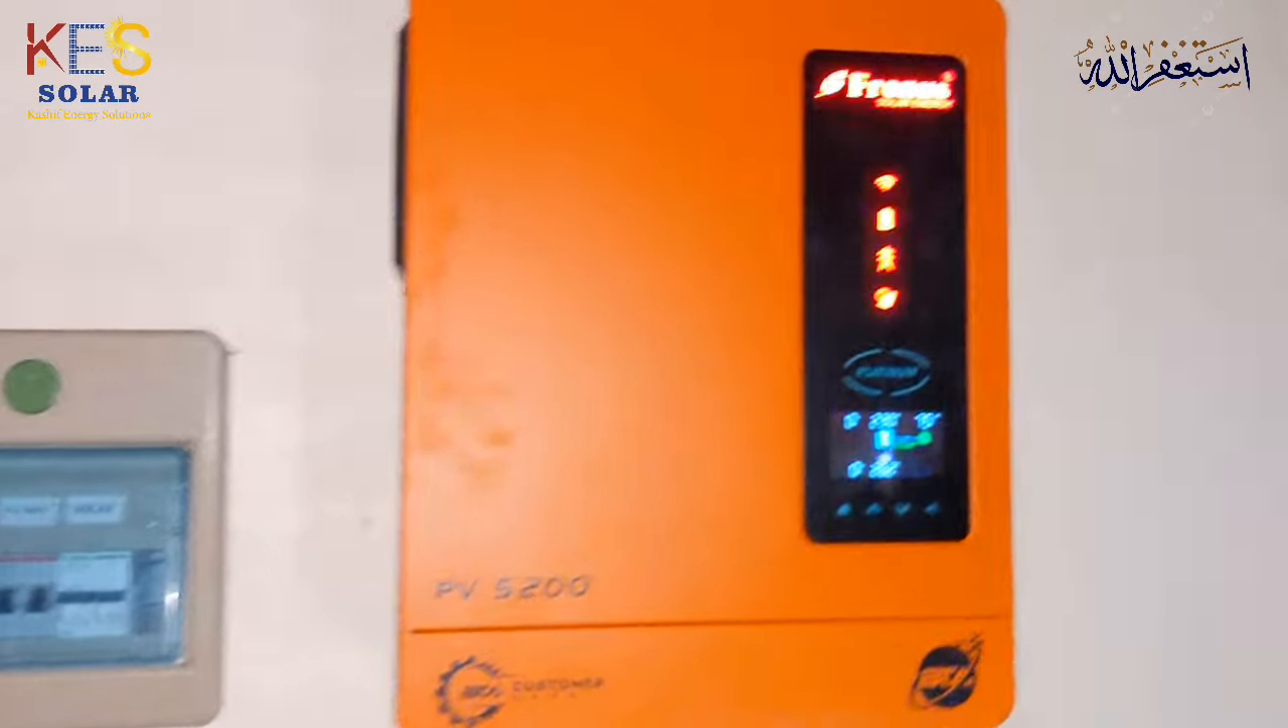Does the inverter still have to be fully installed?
No.